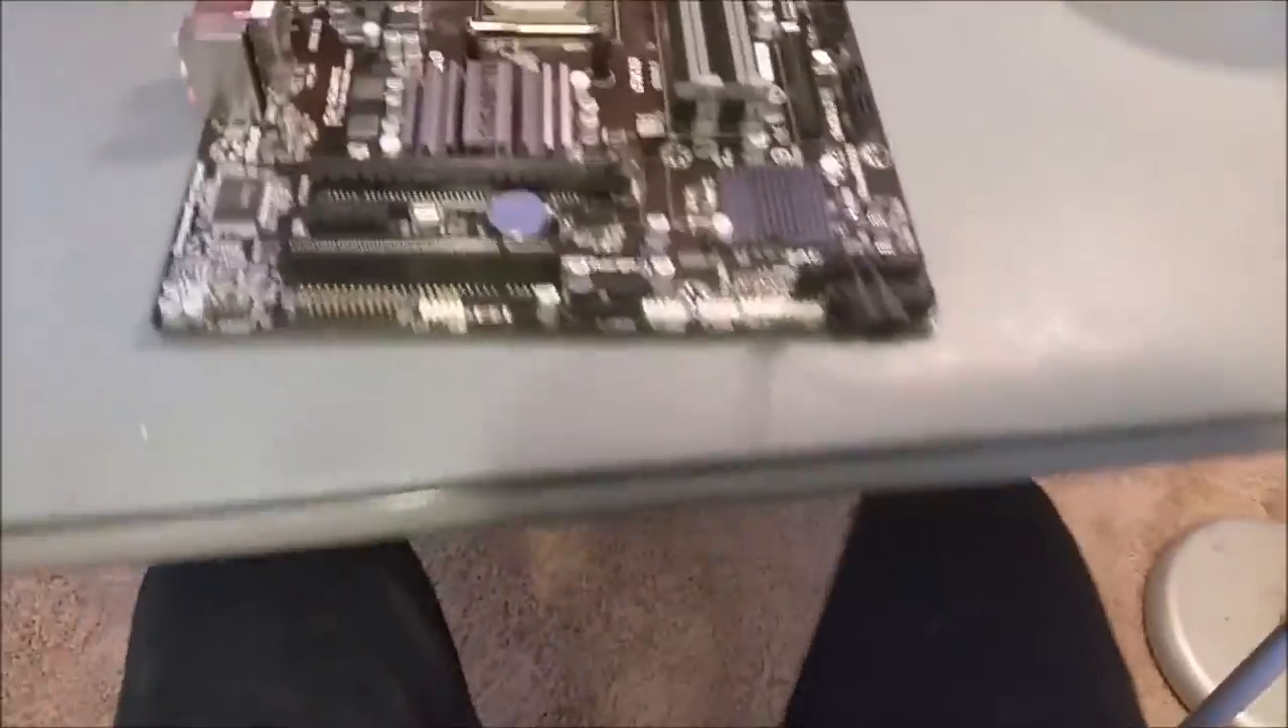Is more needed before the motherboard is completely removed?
No.